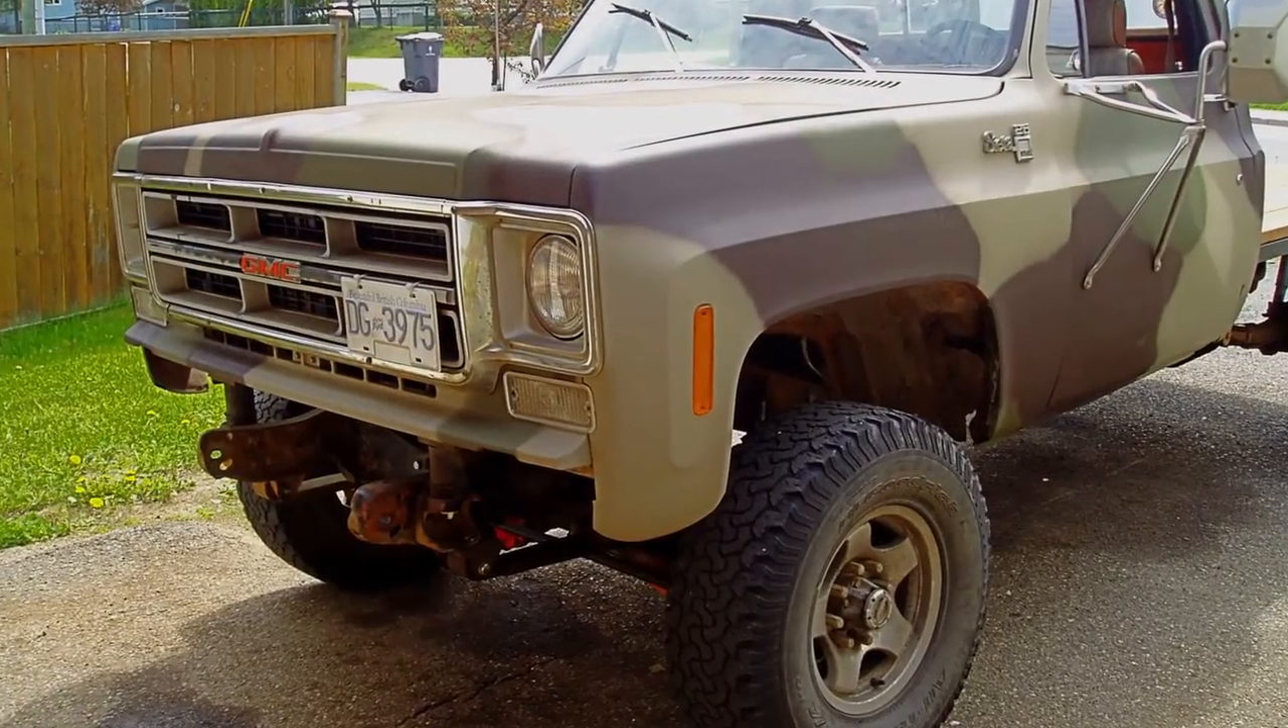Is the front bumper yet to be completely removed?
No.